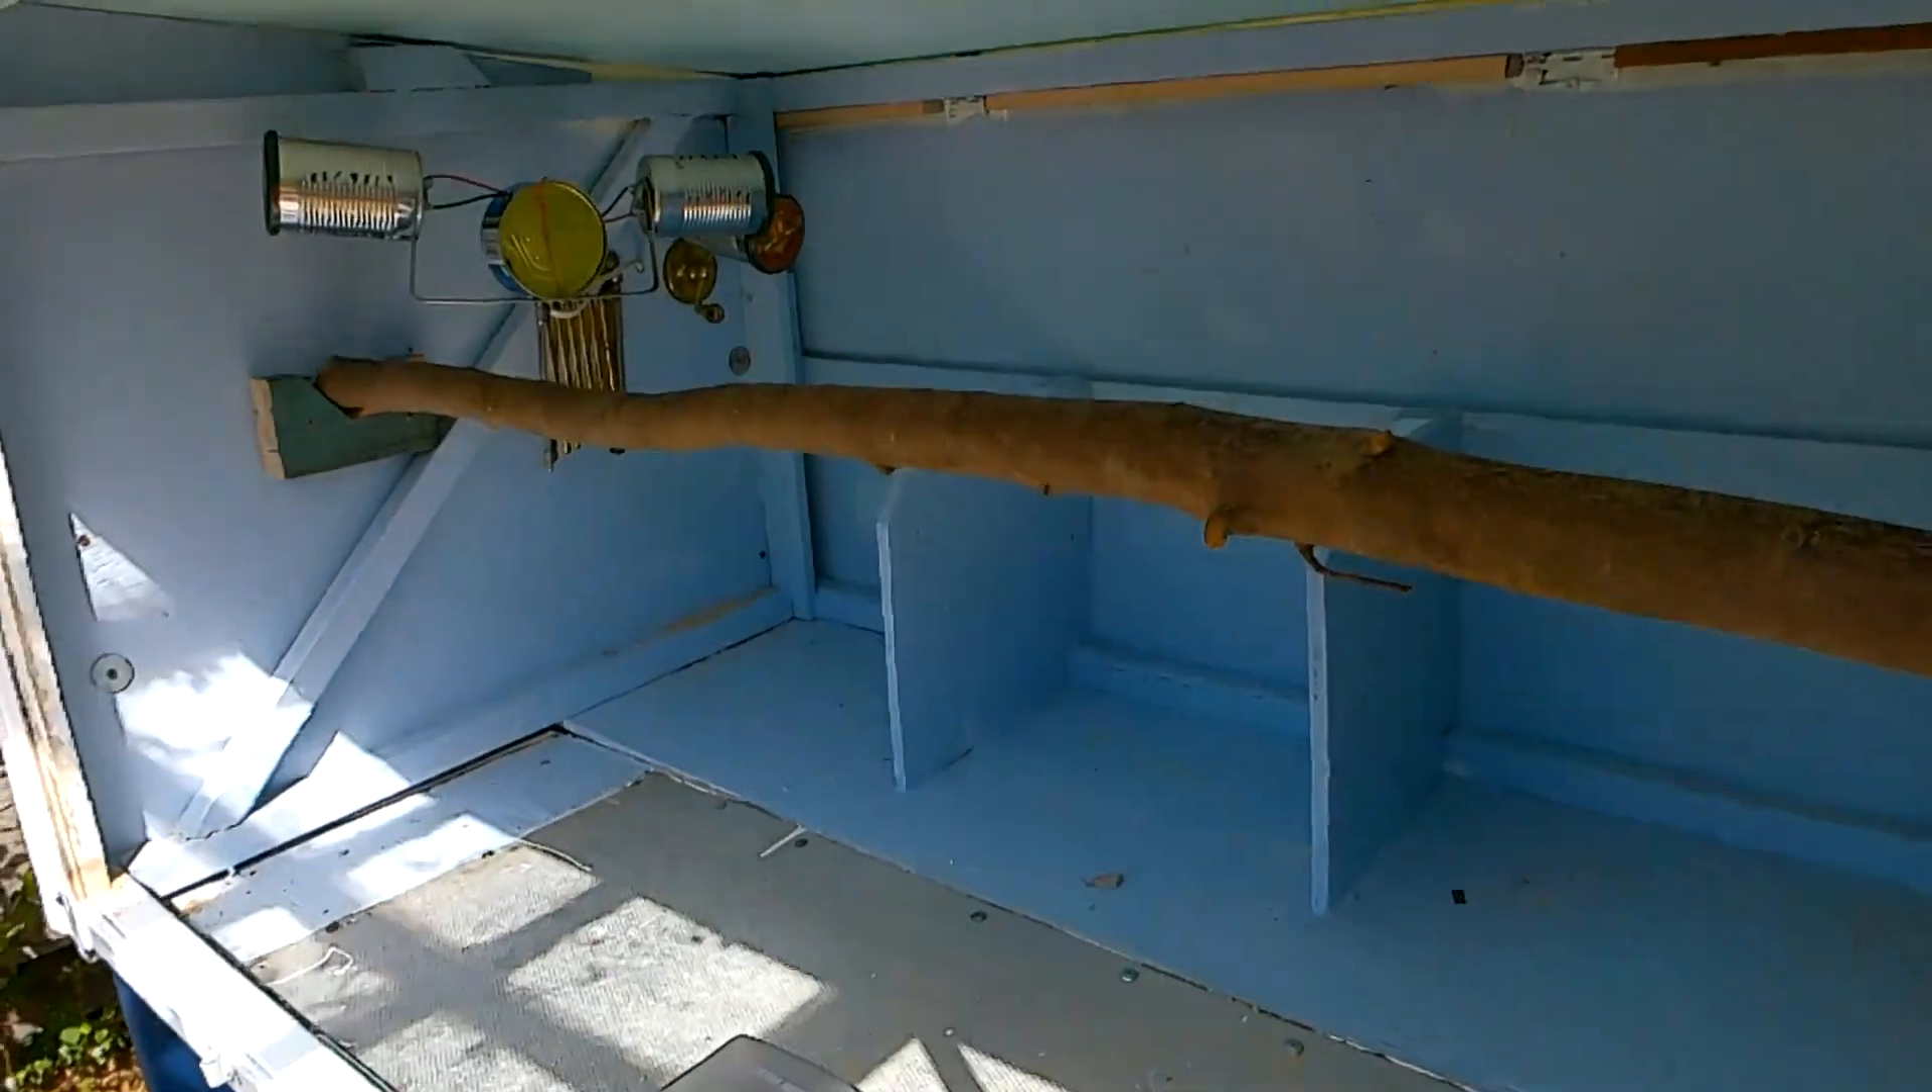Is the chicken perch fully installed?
Yes.